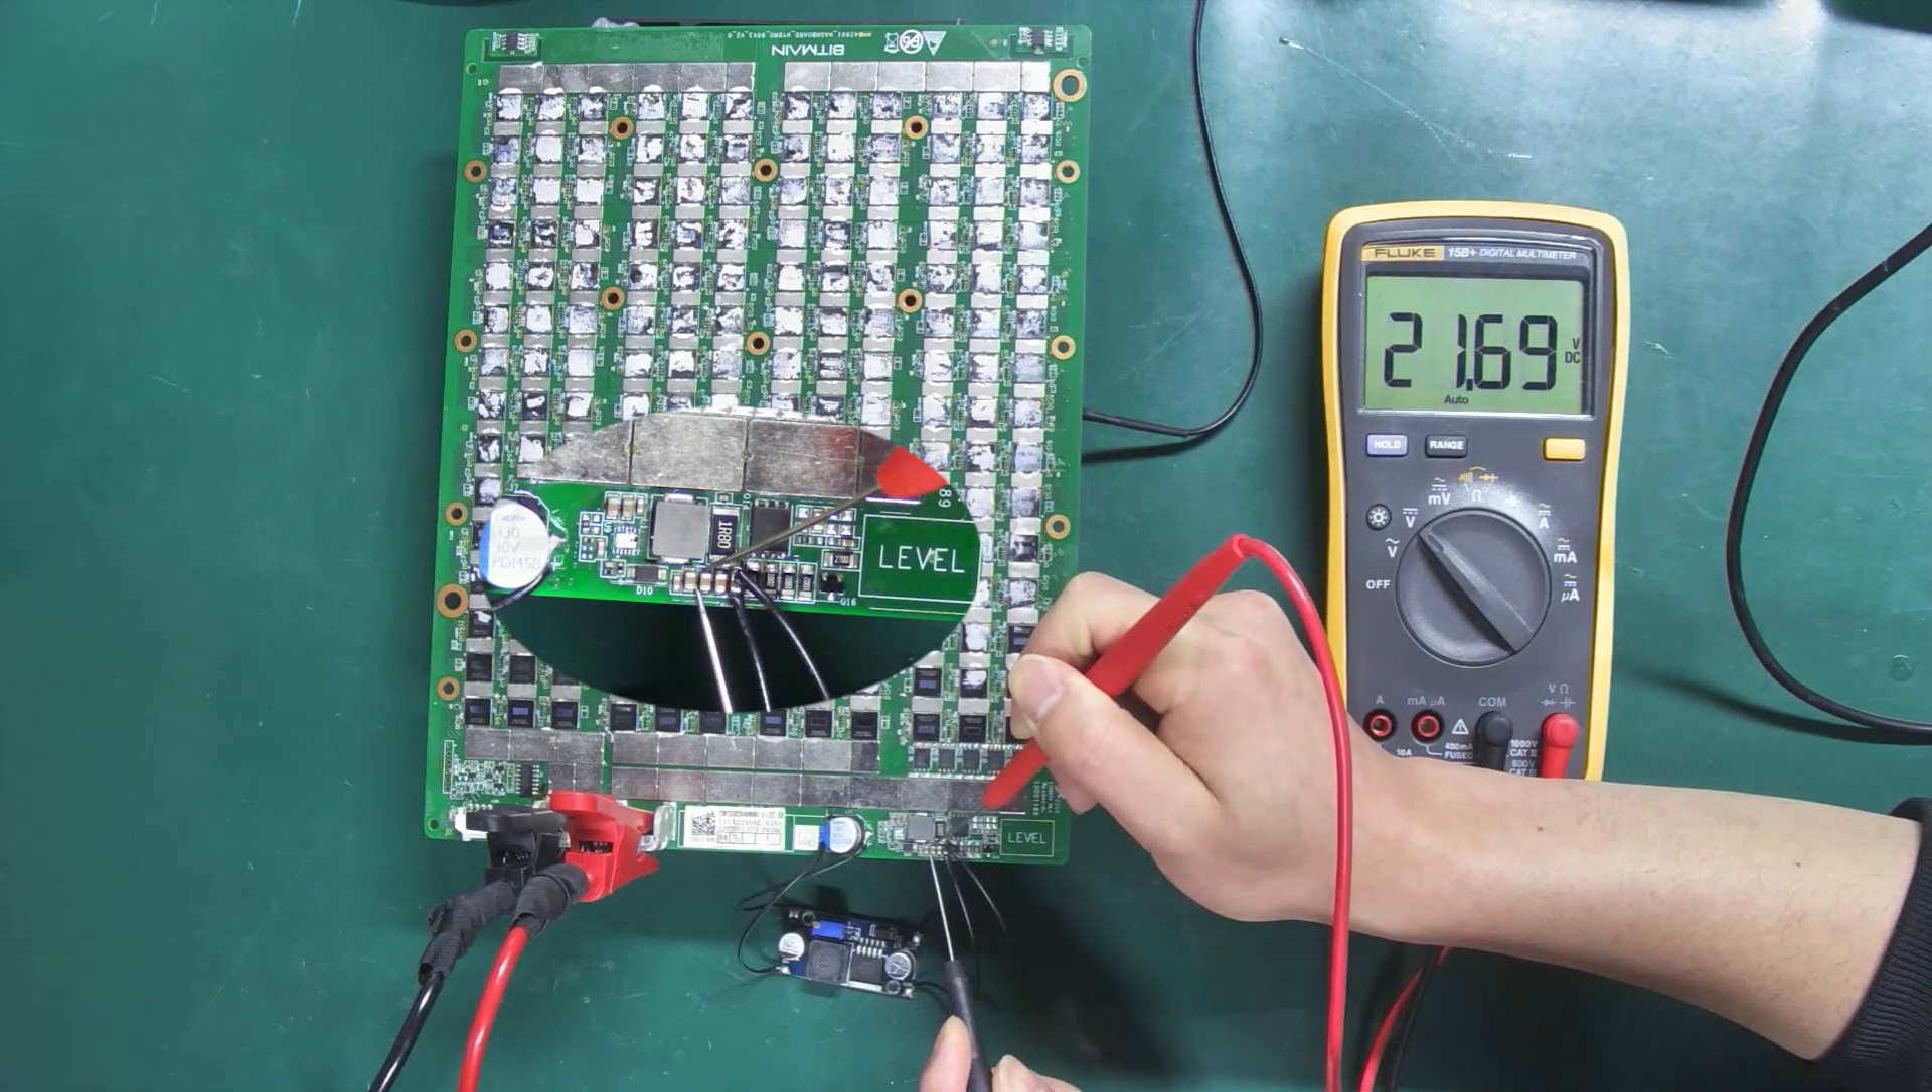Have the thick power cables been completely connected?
Yes.